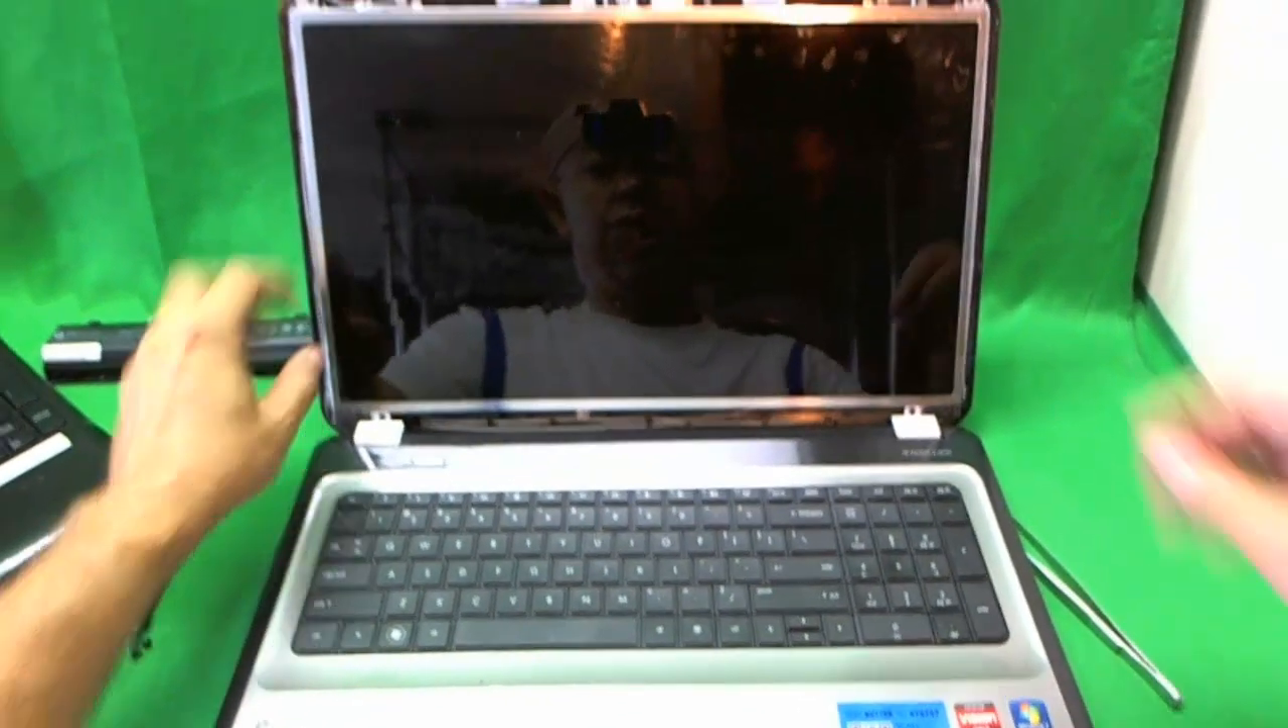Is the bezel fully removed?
Yes.